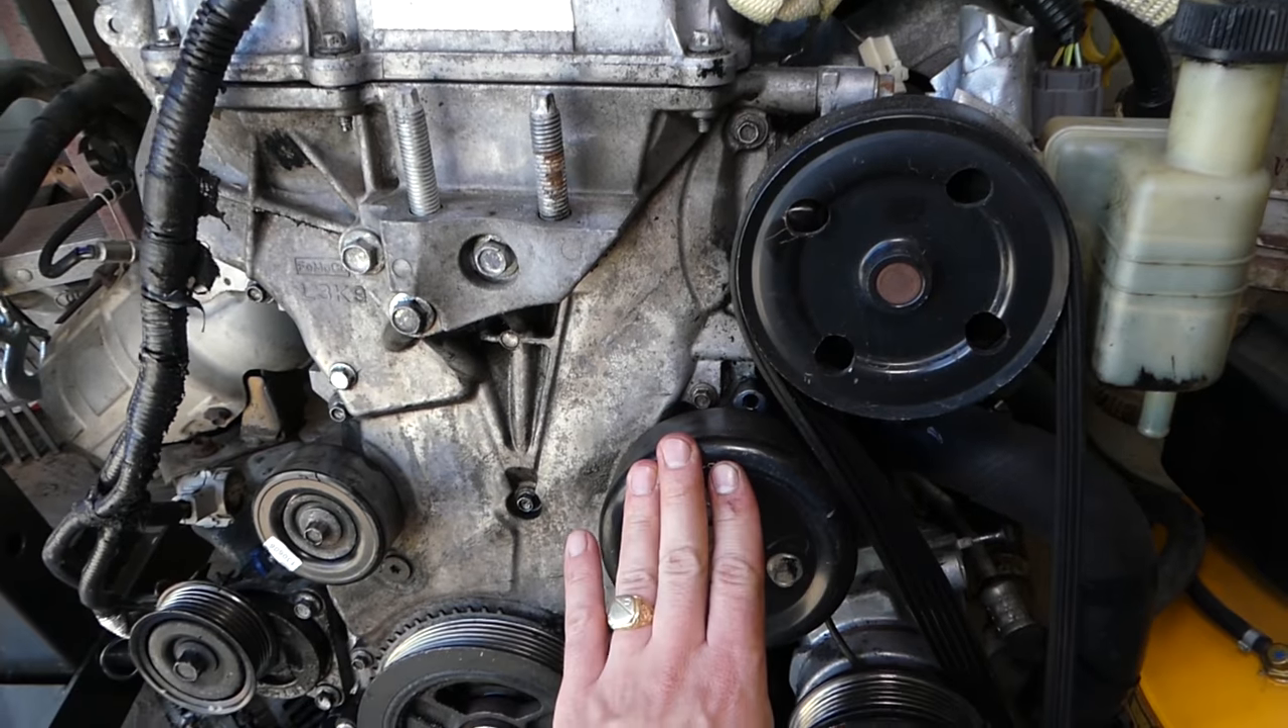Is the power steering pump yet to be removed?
Yes.